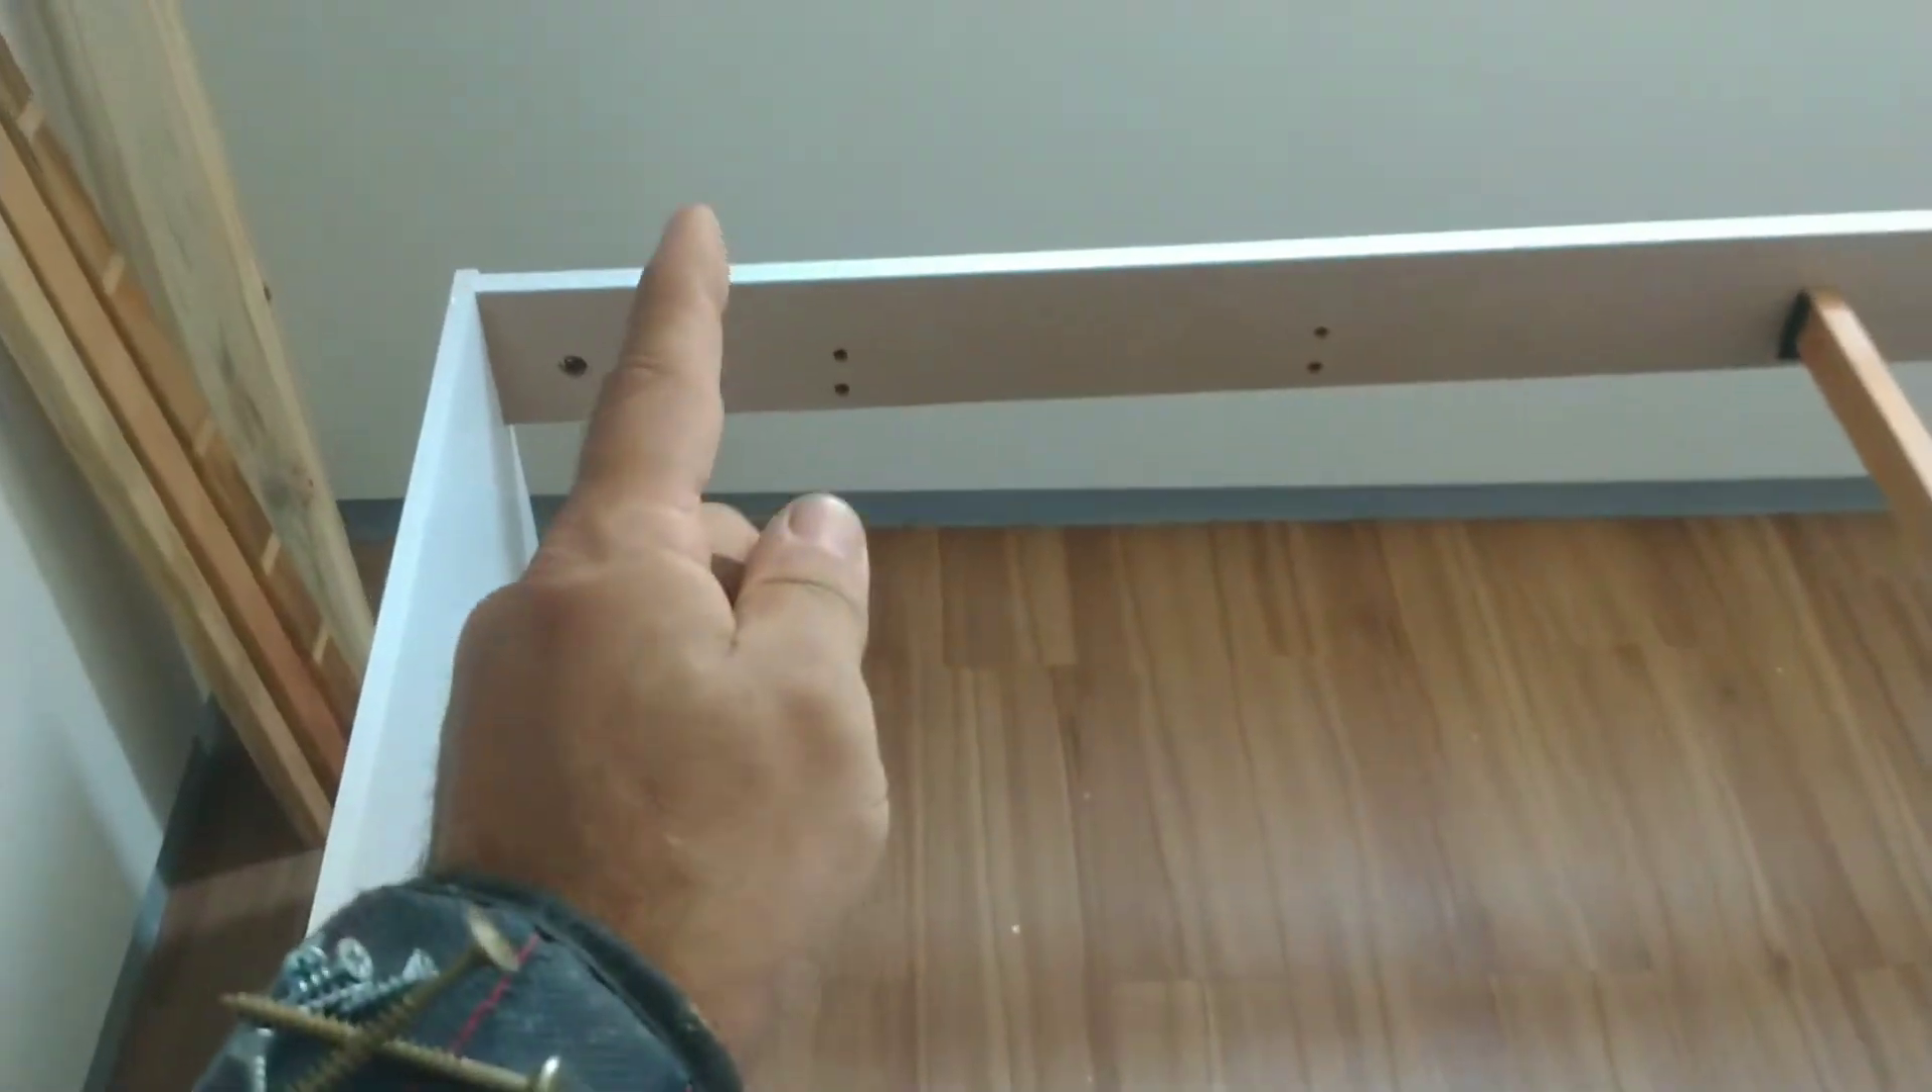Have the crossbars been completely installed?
No.